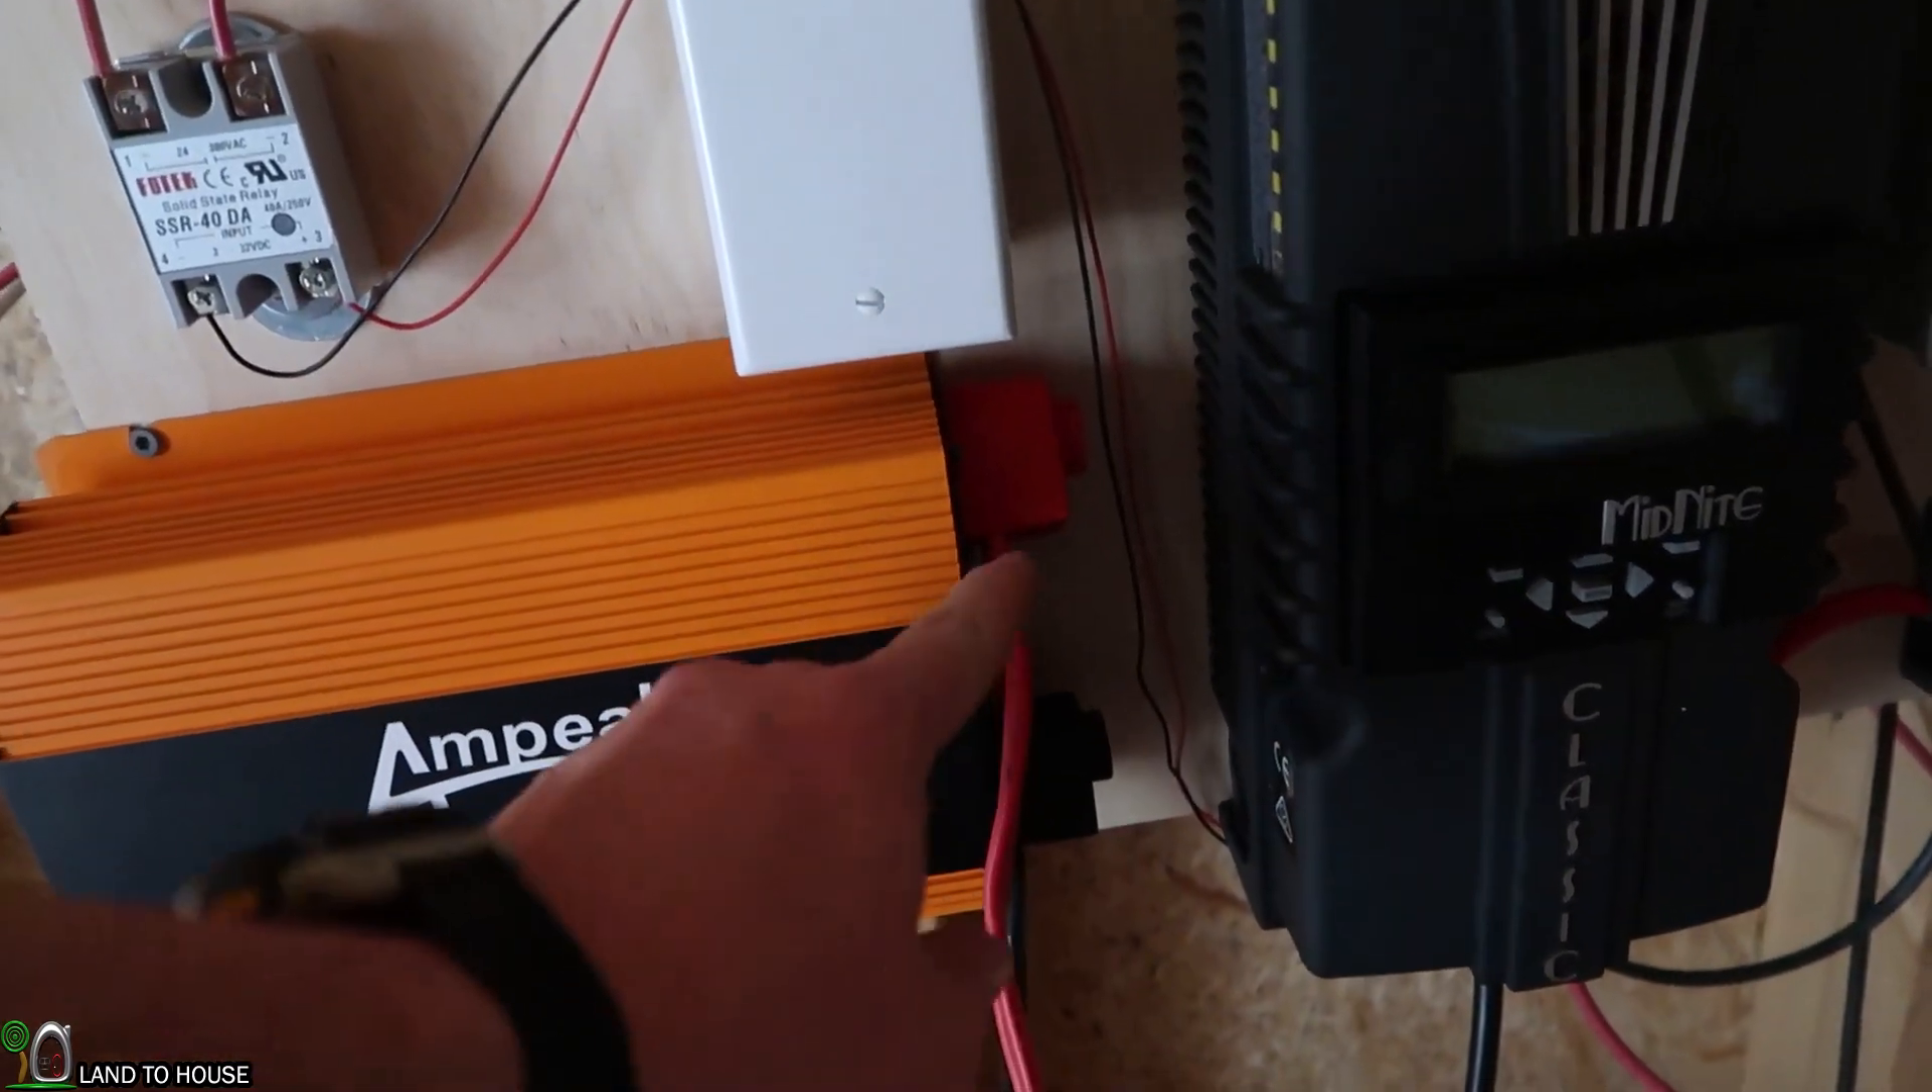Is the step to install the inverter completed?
Yes.